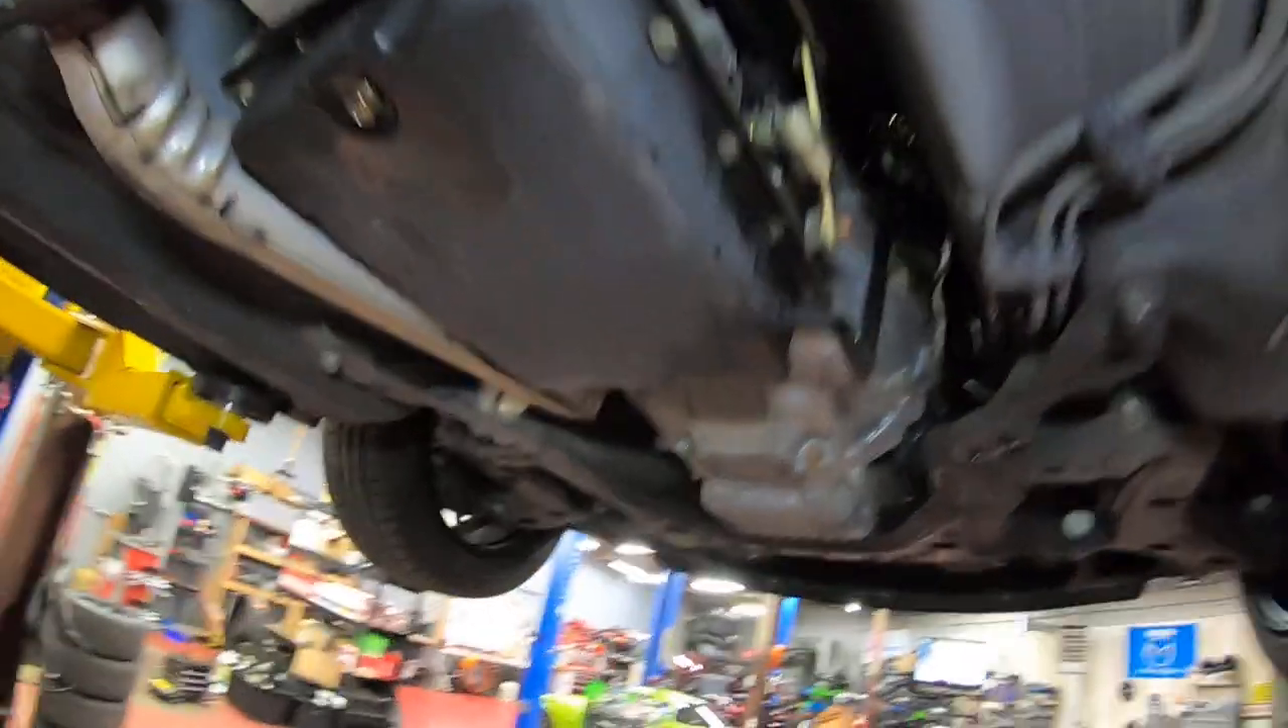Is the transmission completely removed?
No.